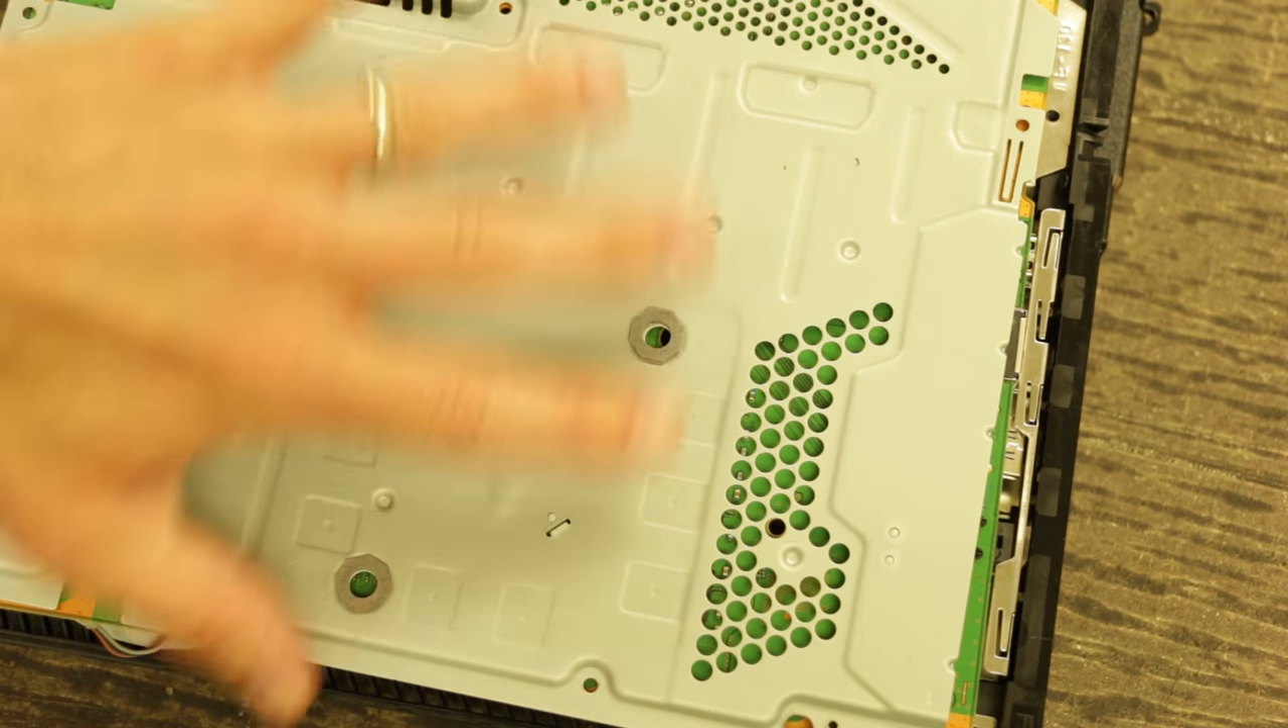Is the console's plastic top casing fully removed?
Yes.